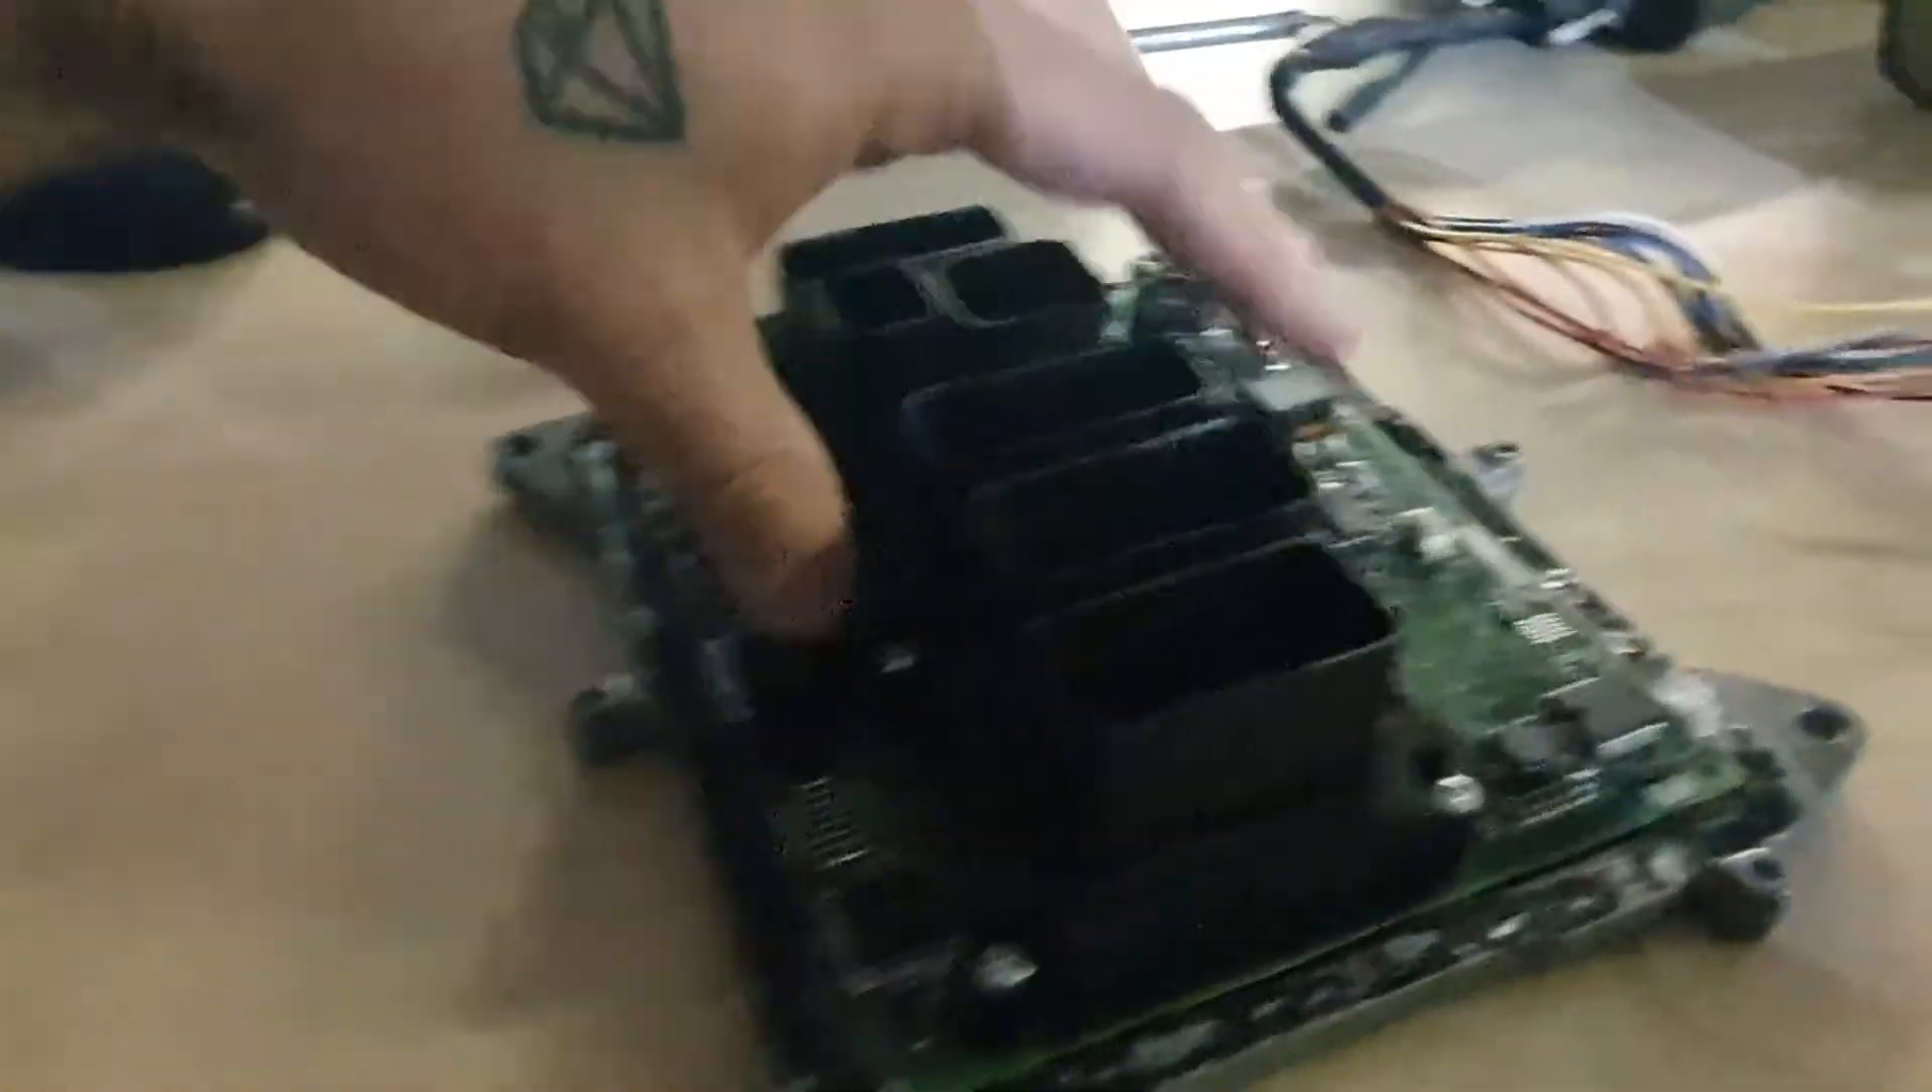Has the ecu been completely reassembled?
No.